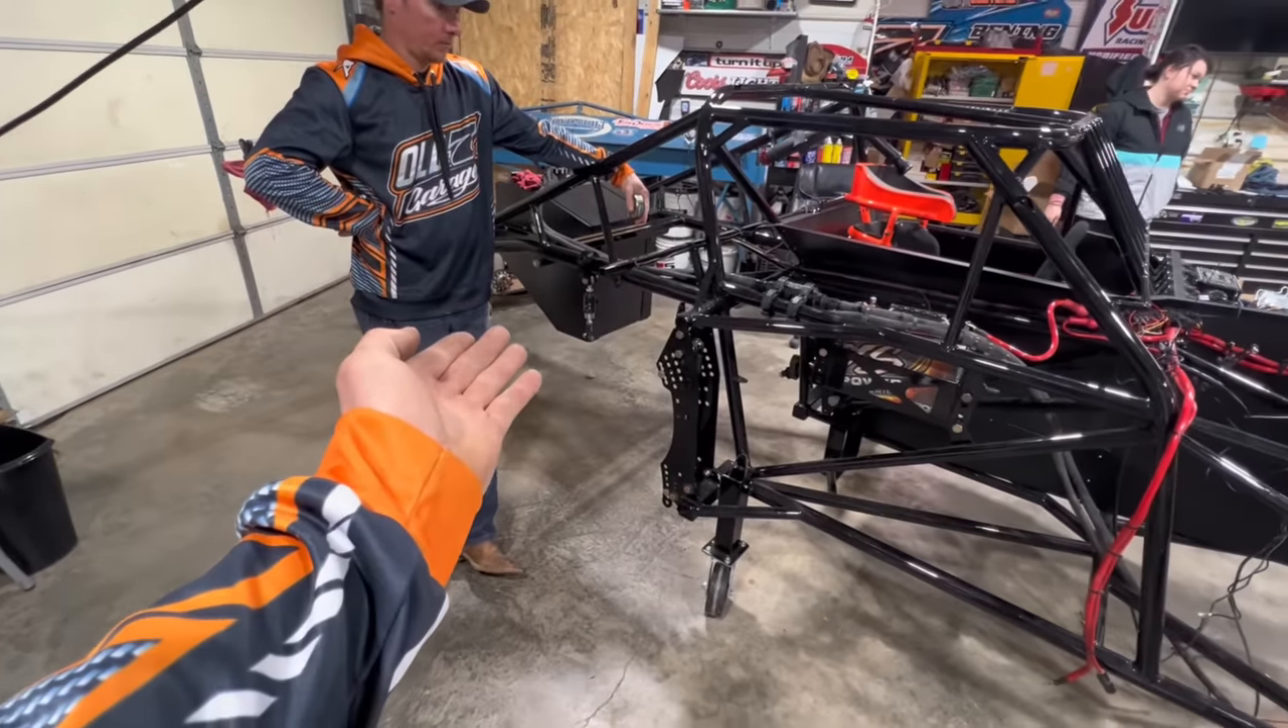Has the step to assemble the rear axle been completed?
No.